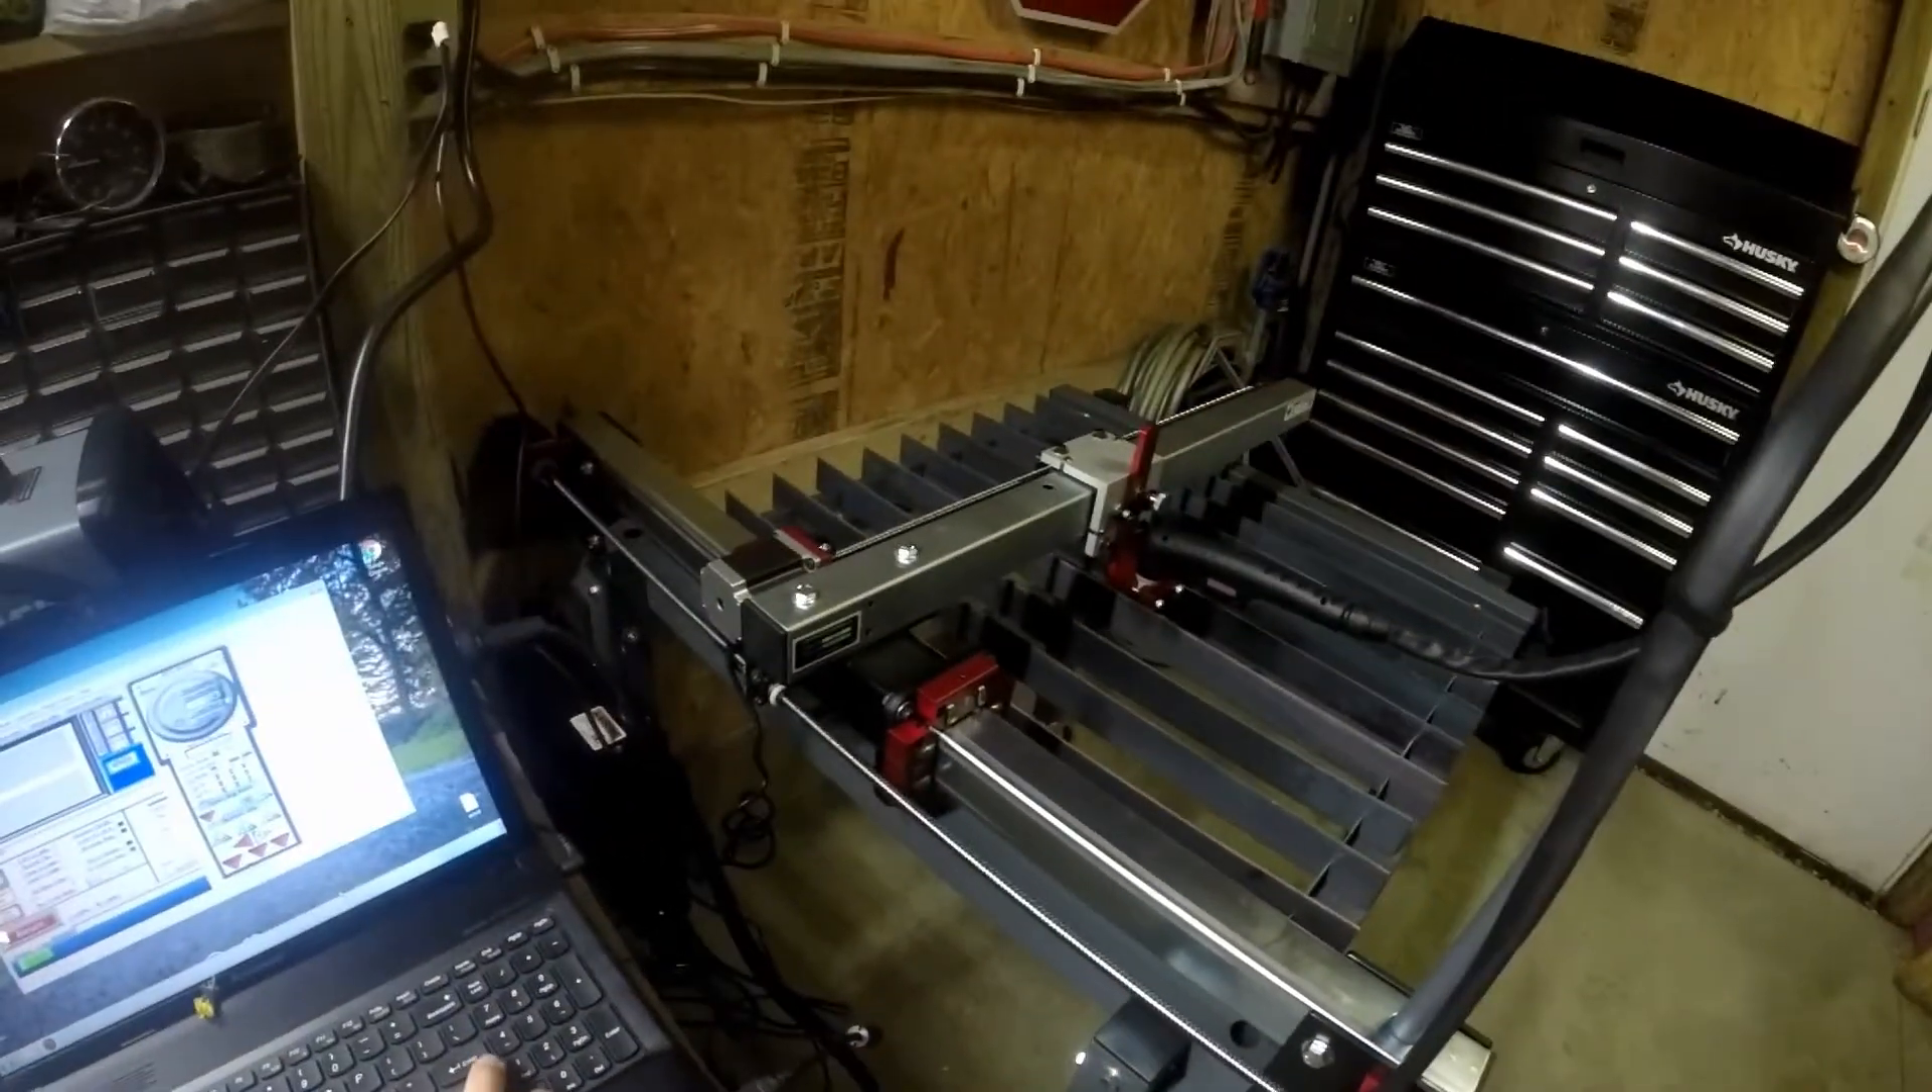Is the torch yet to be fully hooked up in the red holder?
No.